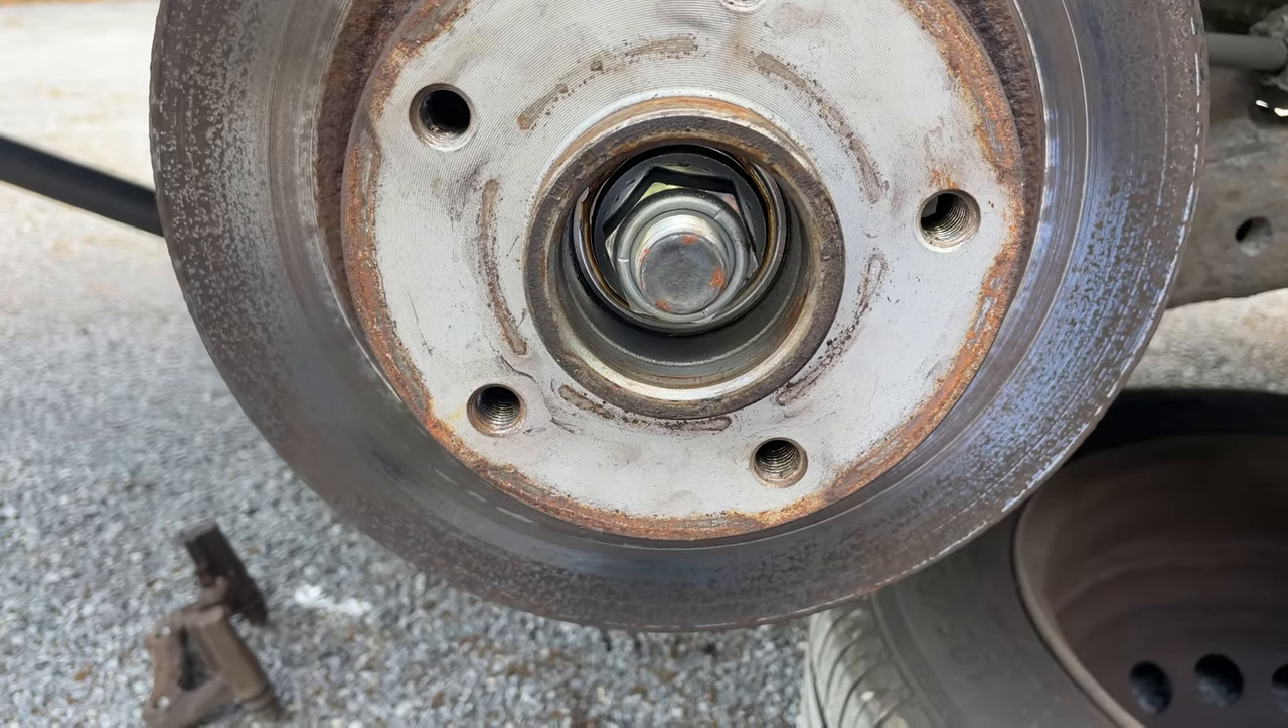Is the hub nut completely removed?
No.